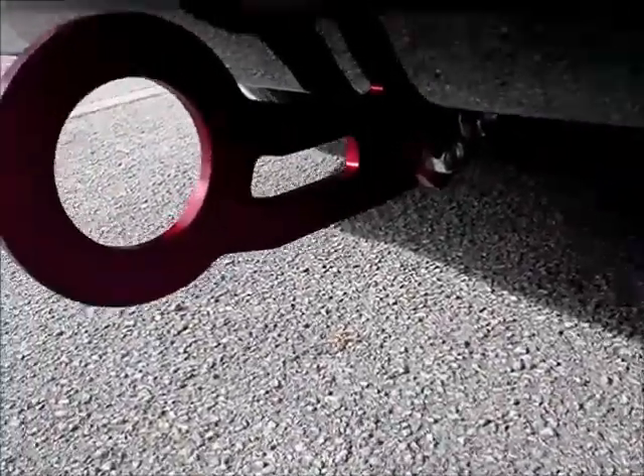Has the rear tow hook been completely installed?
Yes.